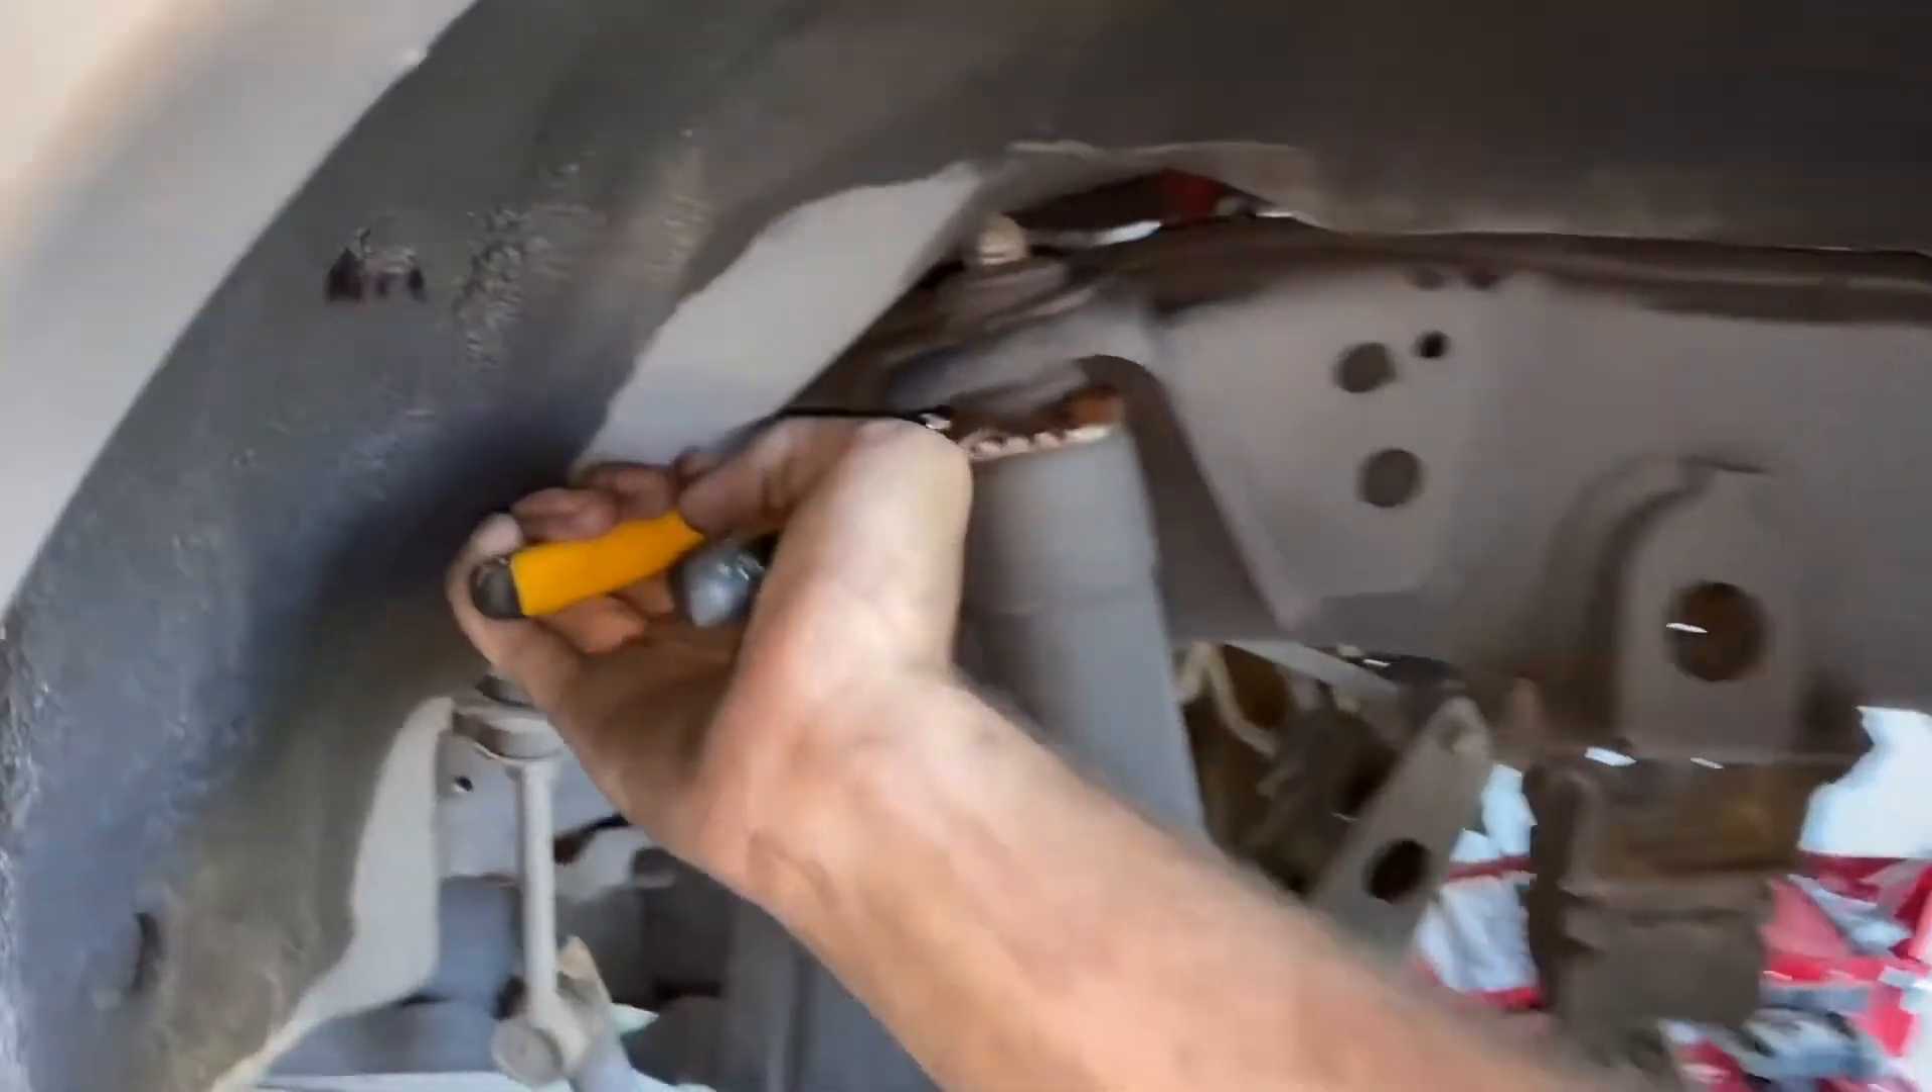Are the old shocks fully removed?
No.